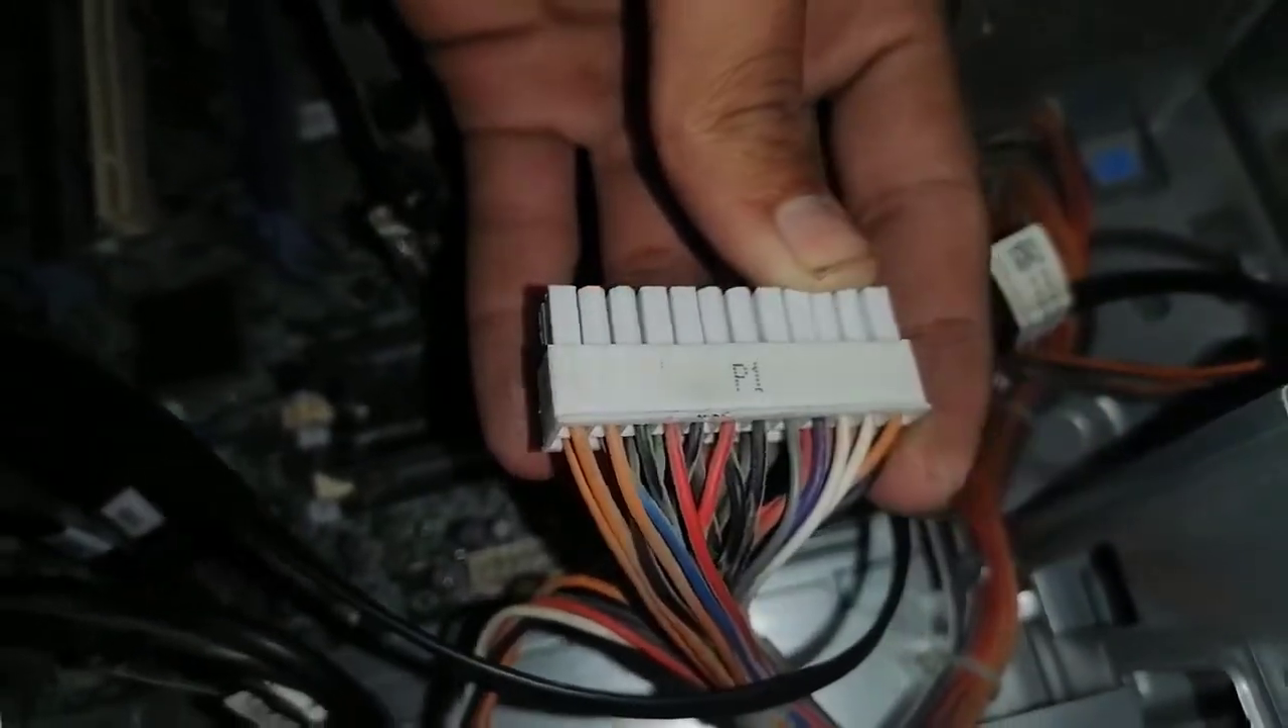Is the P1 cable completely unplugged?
Yes.